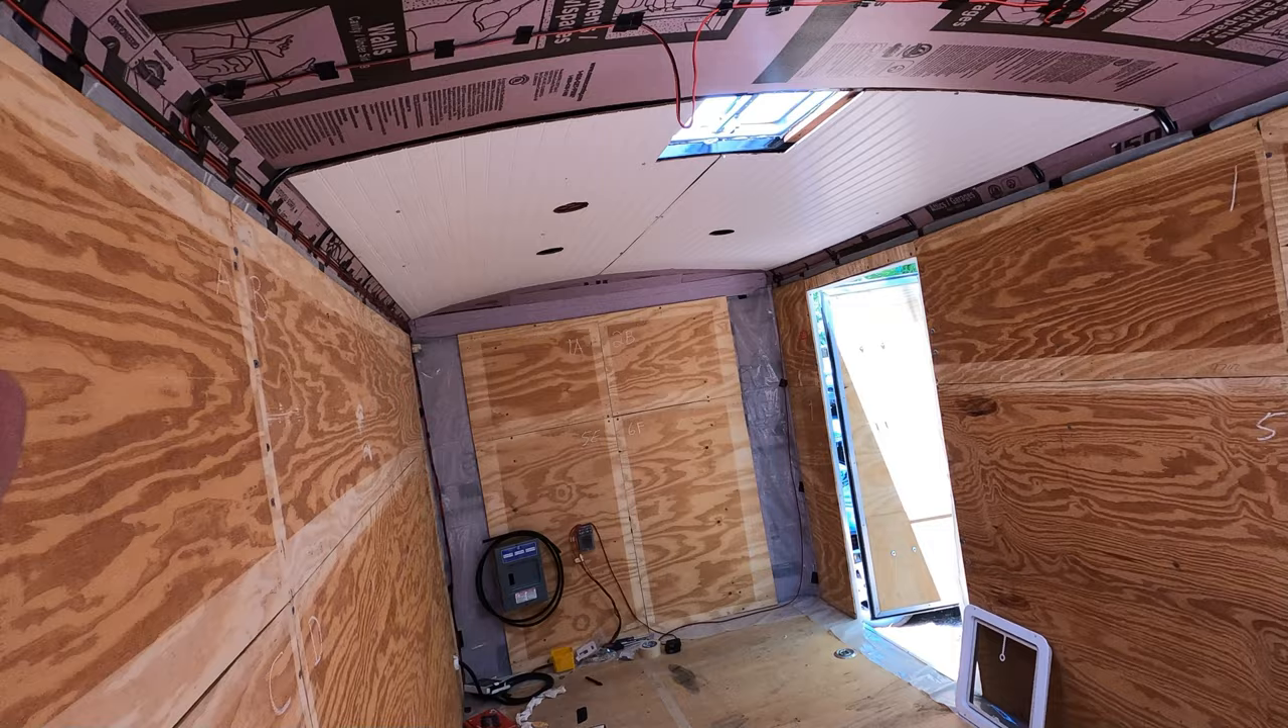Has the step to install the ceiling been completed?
No.